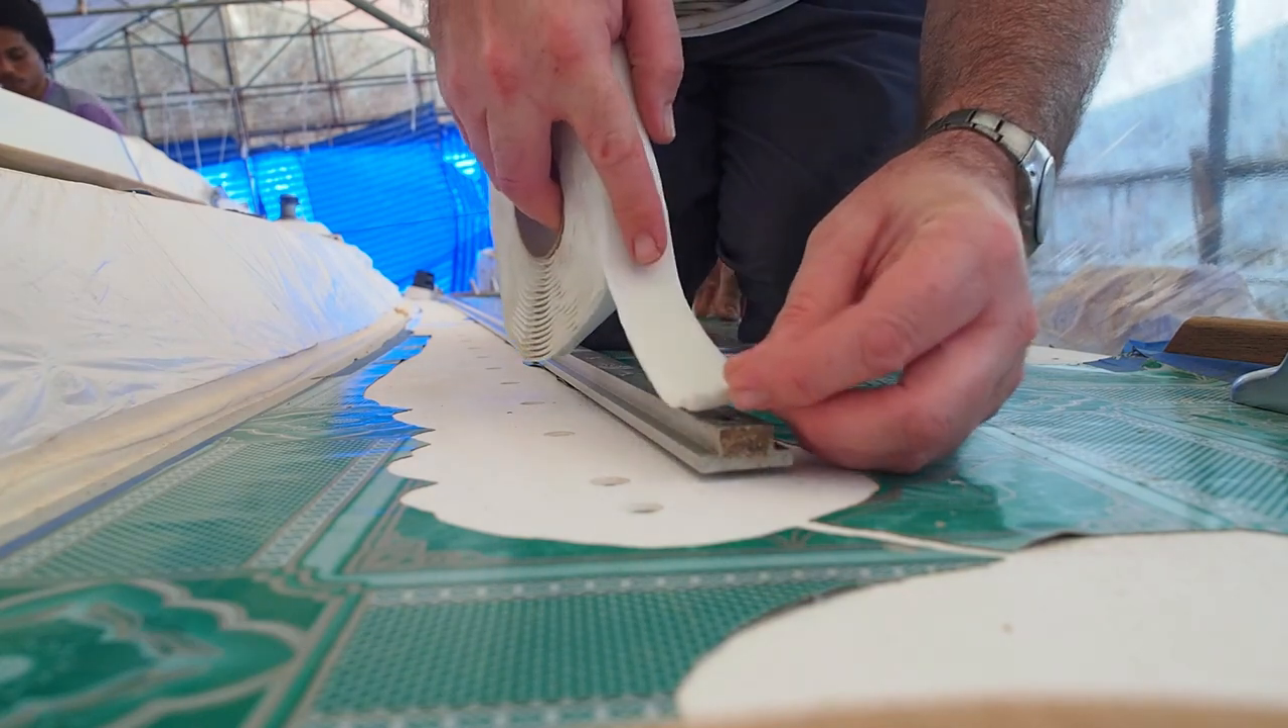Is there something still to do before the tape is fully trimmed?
Yes.